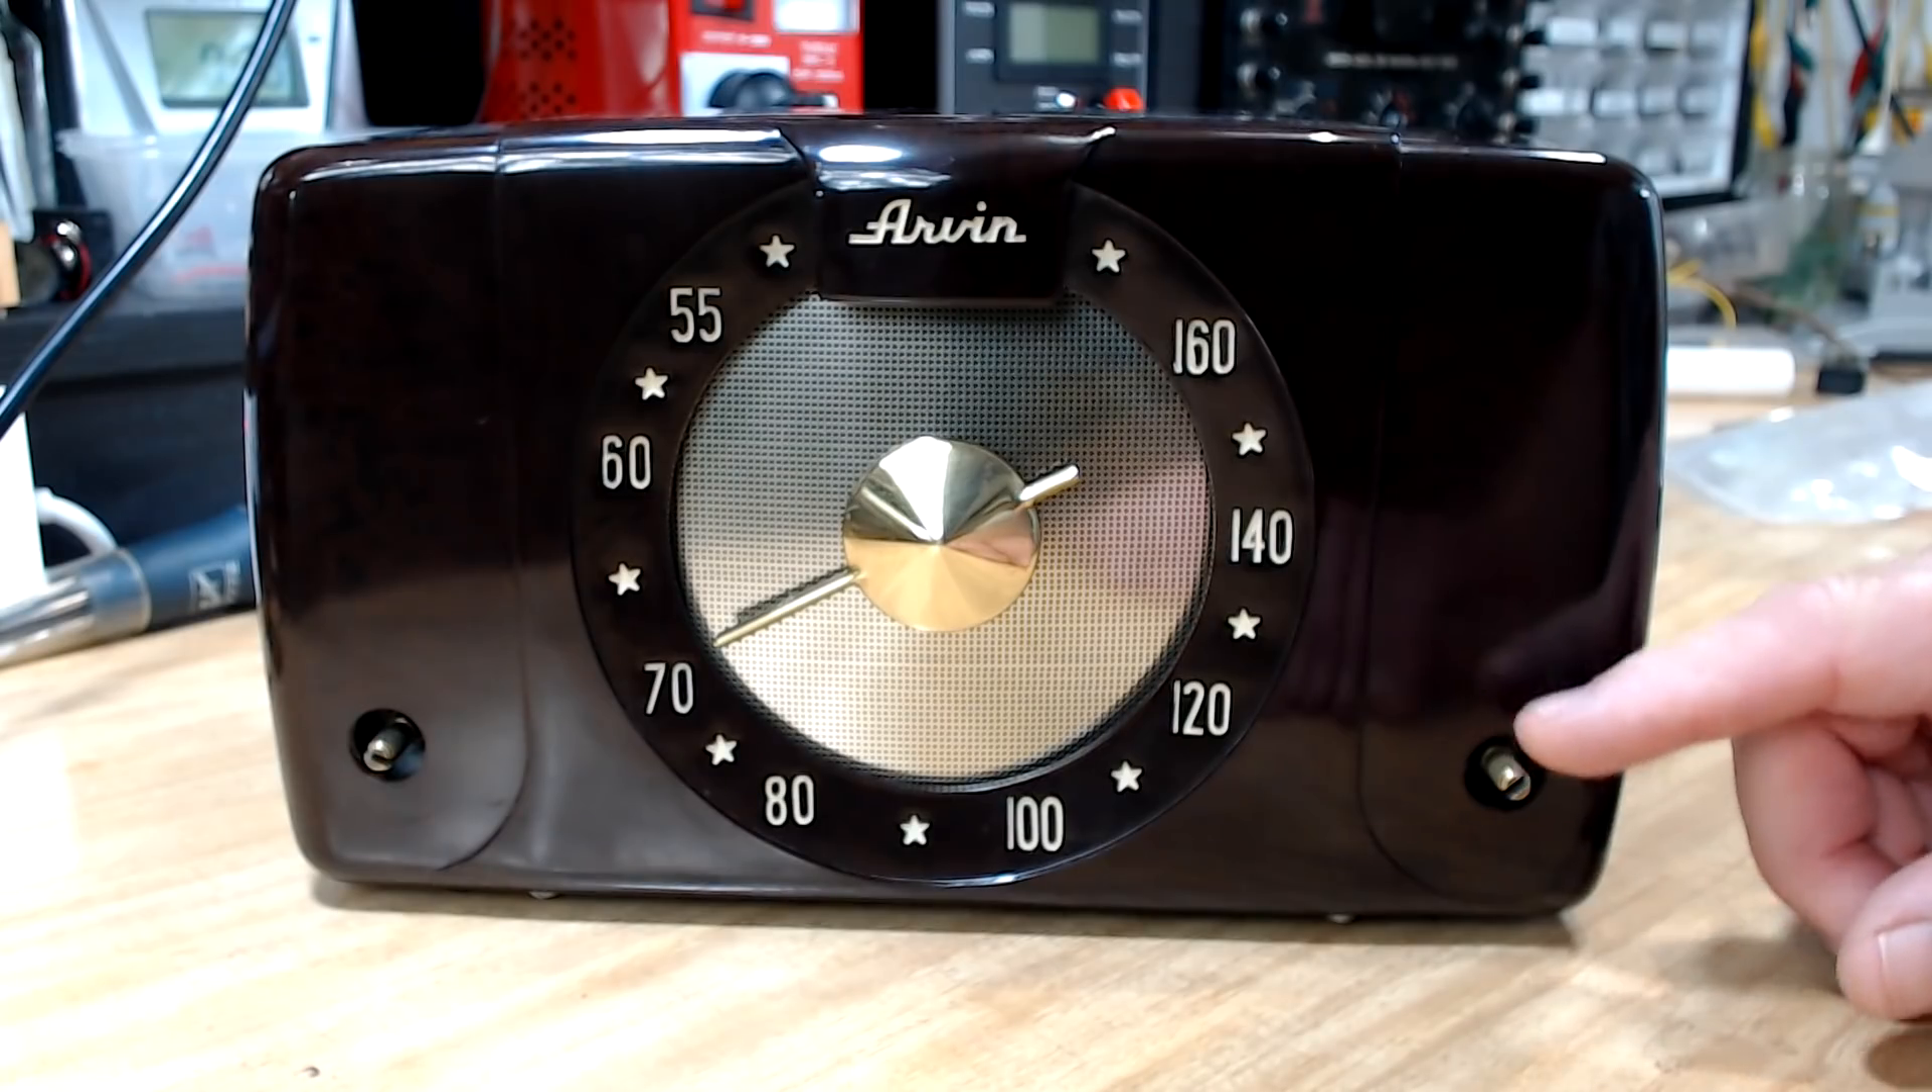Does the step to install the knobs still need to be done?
Yes.